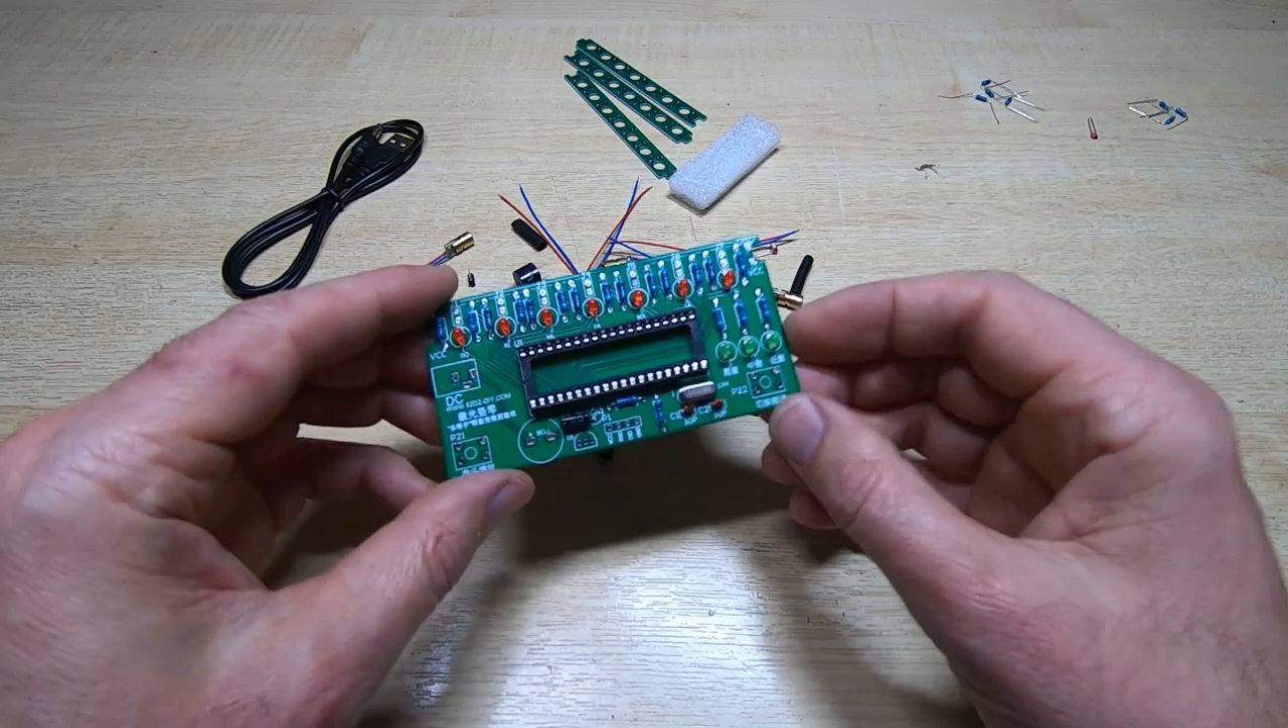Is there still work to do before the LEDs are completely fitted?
No.